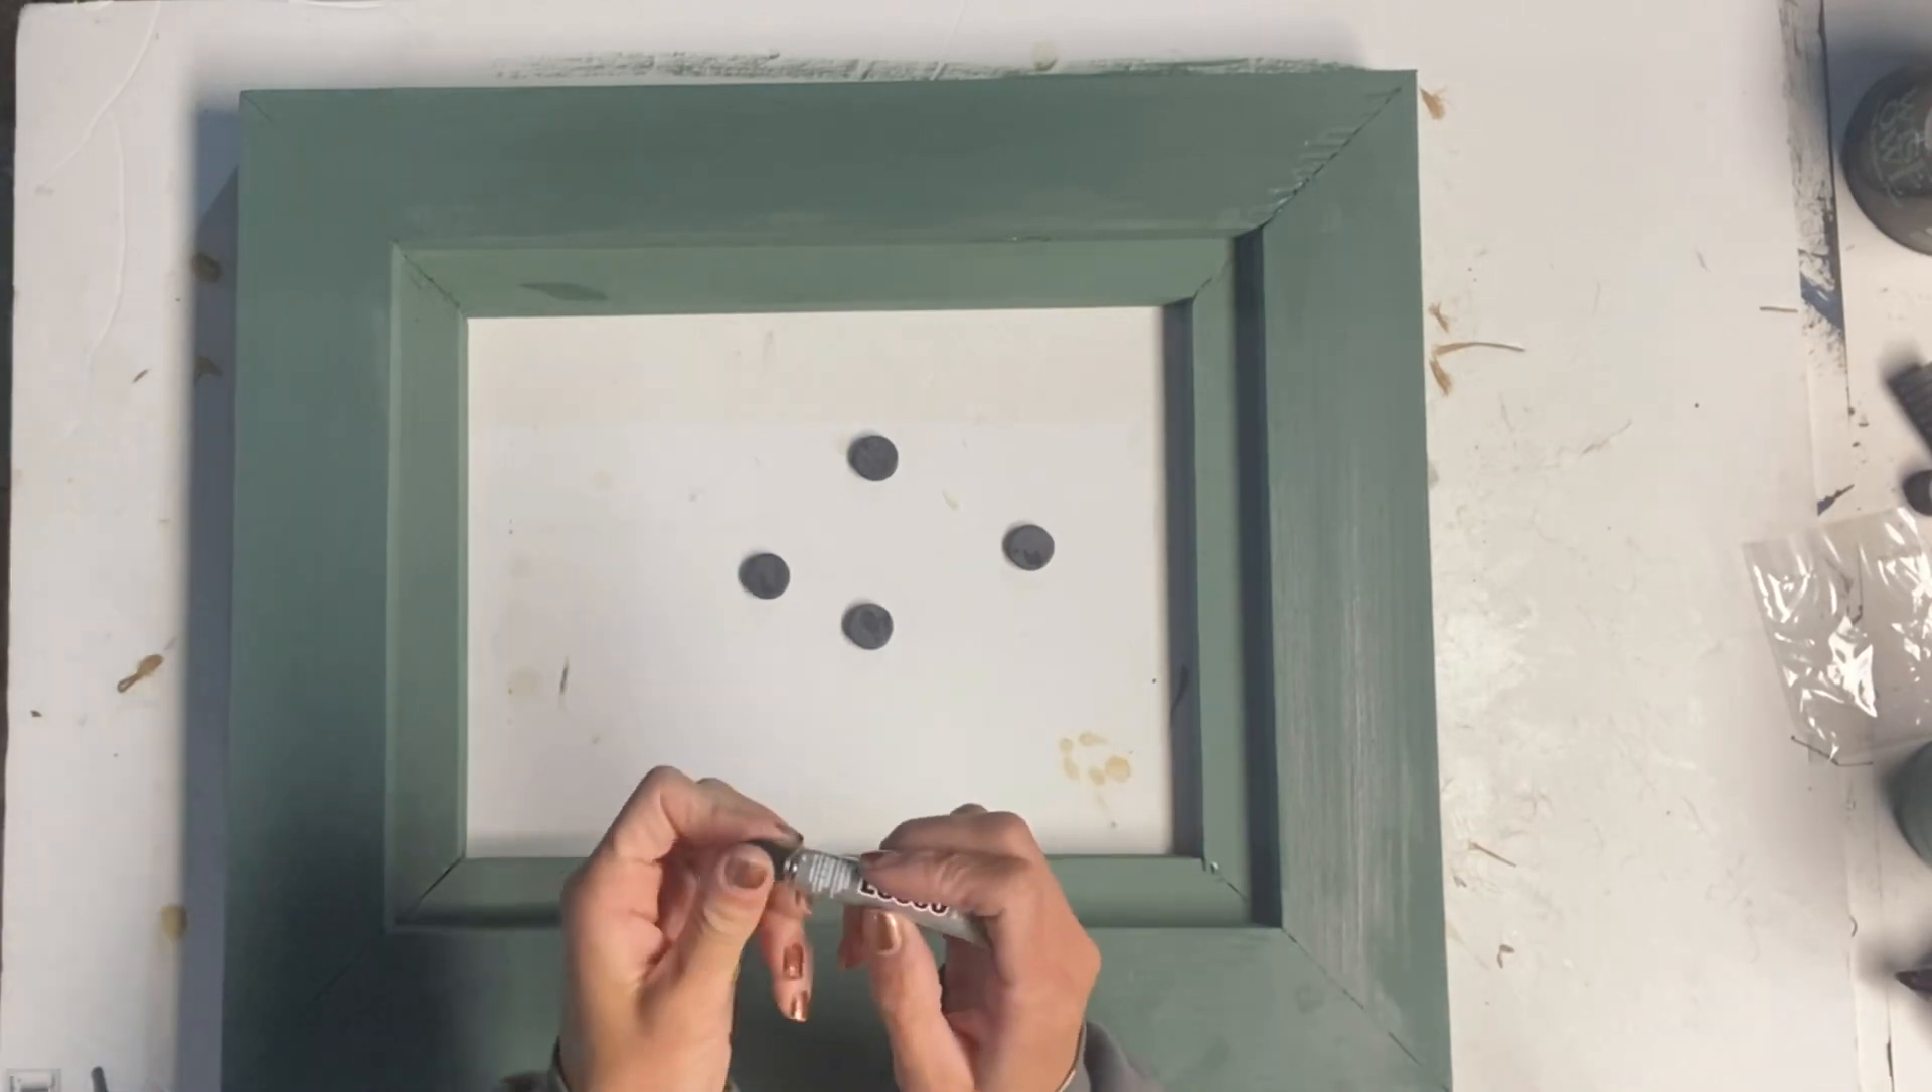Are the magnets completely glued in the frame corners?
No.